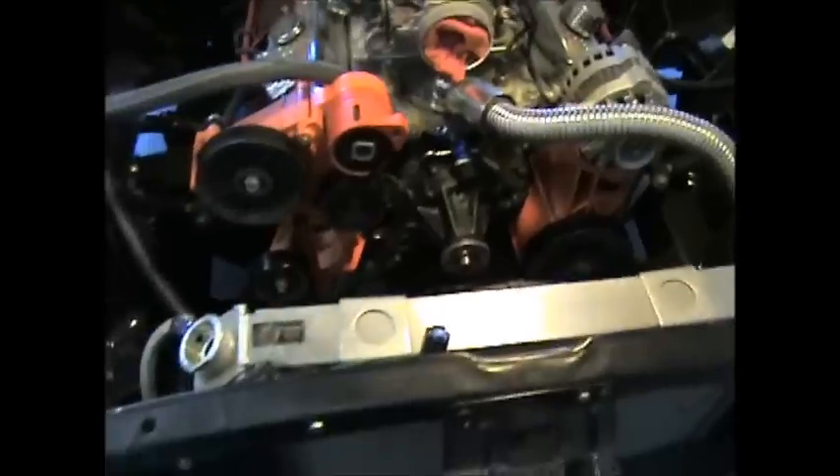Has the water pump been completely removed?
No.